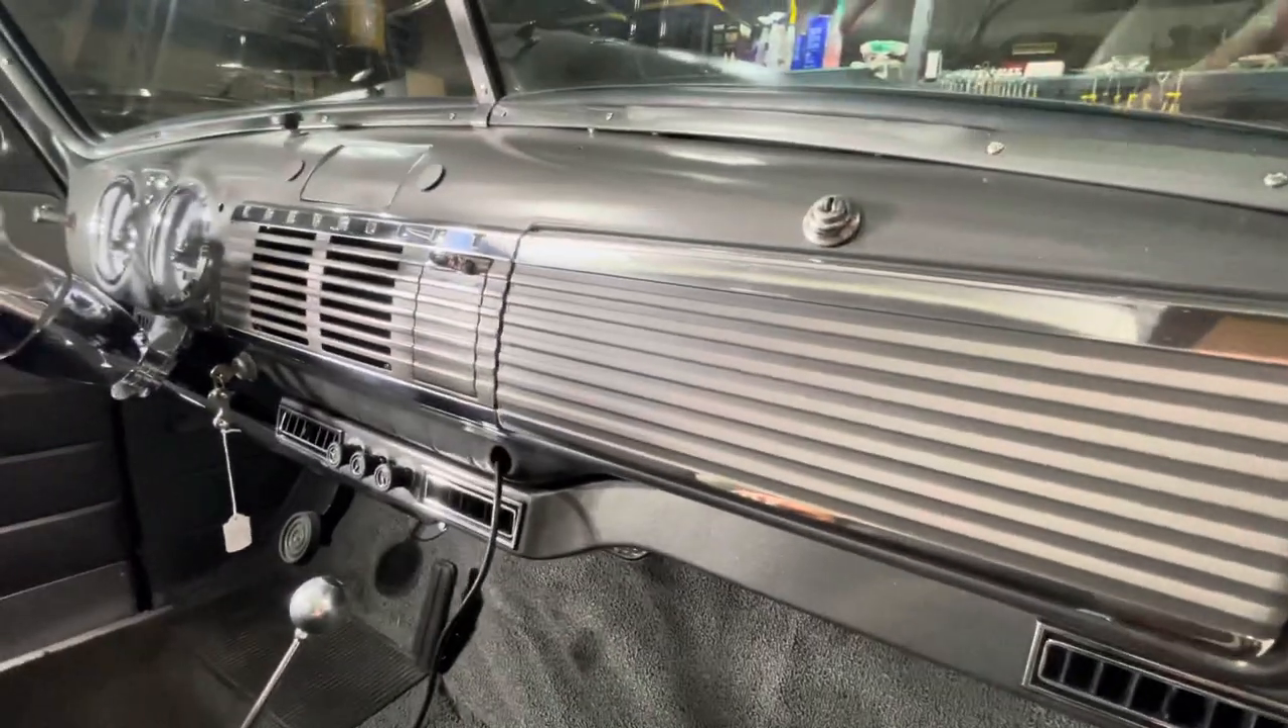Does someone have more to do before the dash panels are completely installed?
No.